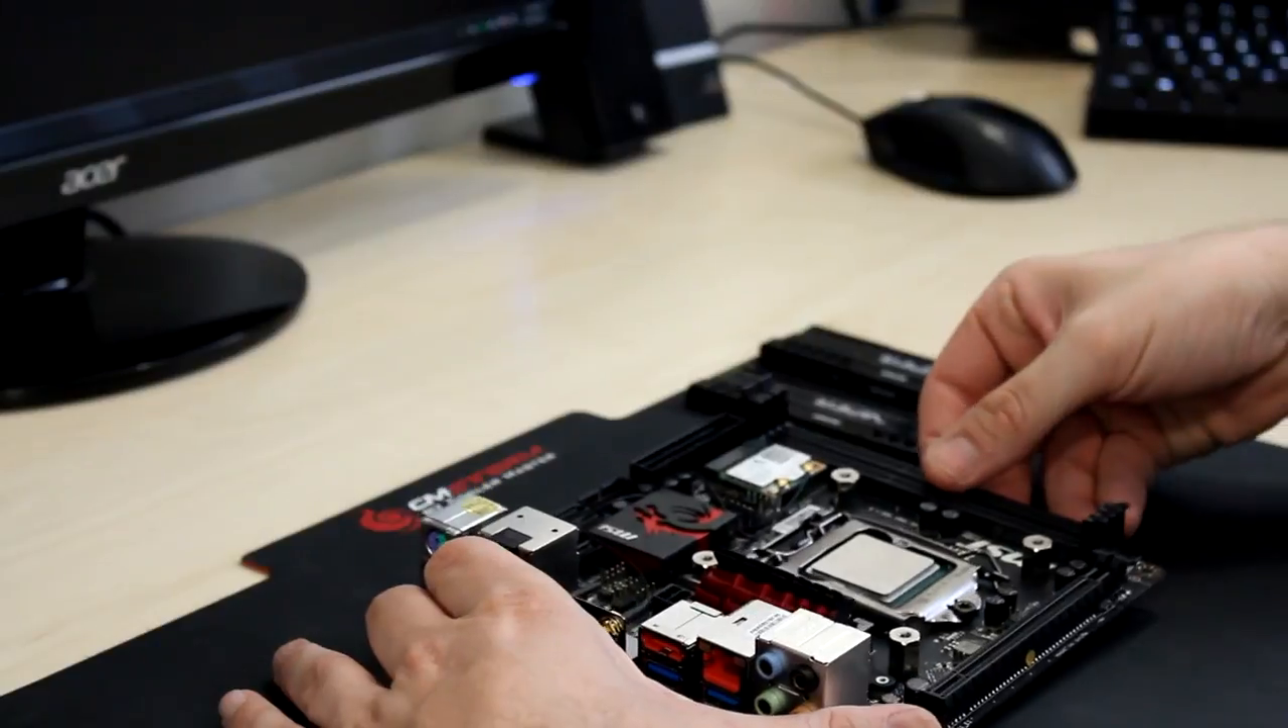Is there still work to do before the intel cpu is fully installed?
No.